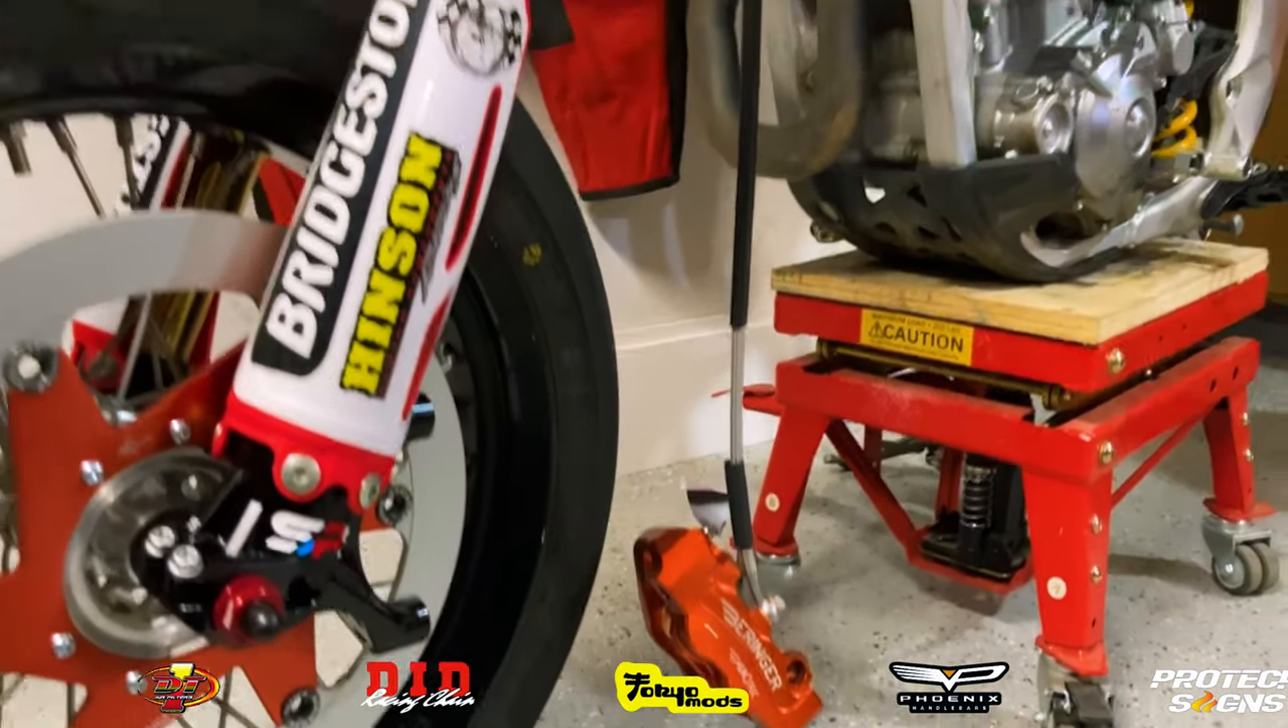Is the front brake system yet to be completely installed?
Yes.